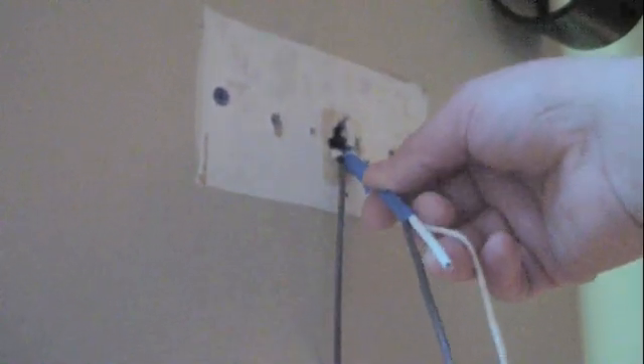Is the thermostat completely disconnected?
Yes.